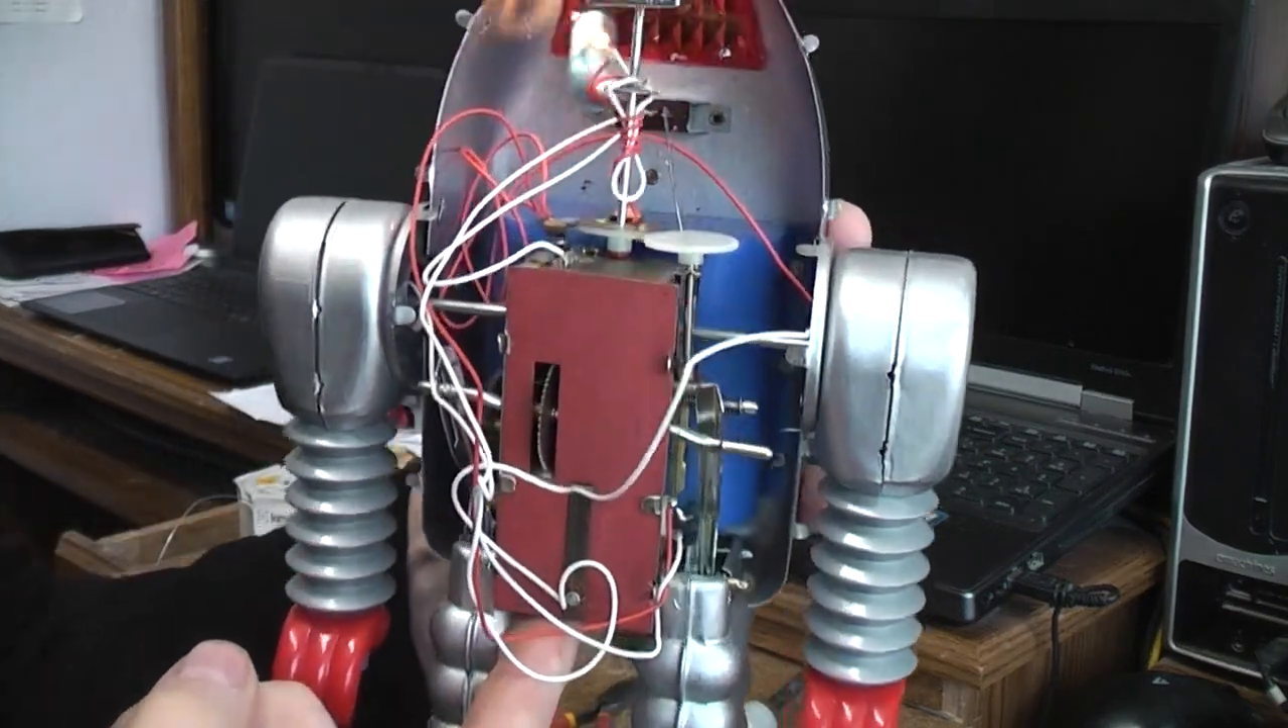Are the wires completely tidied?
No.